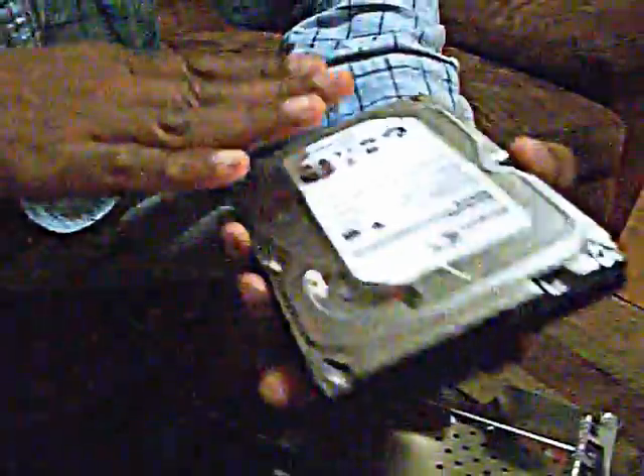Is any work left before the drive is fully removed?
No.